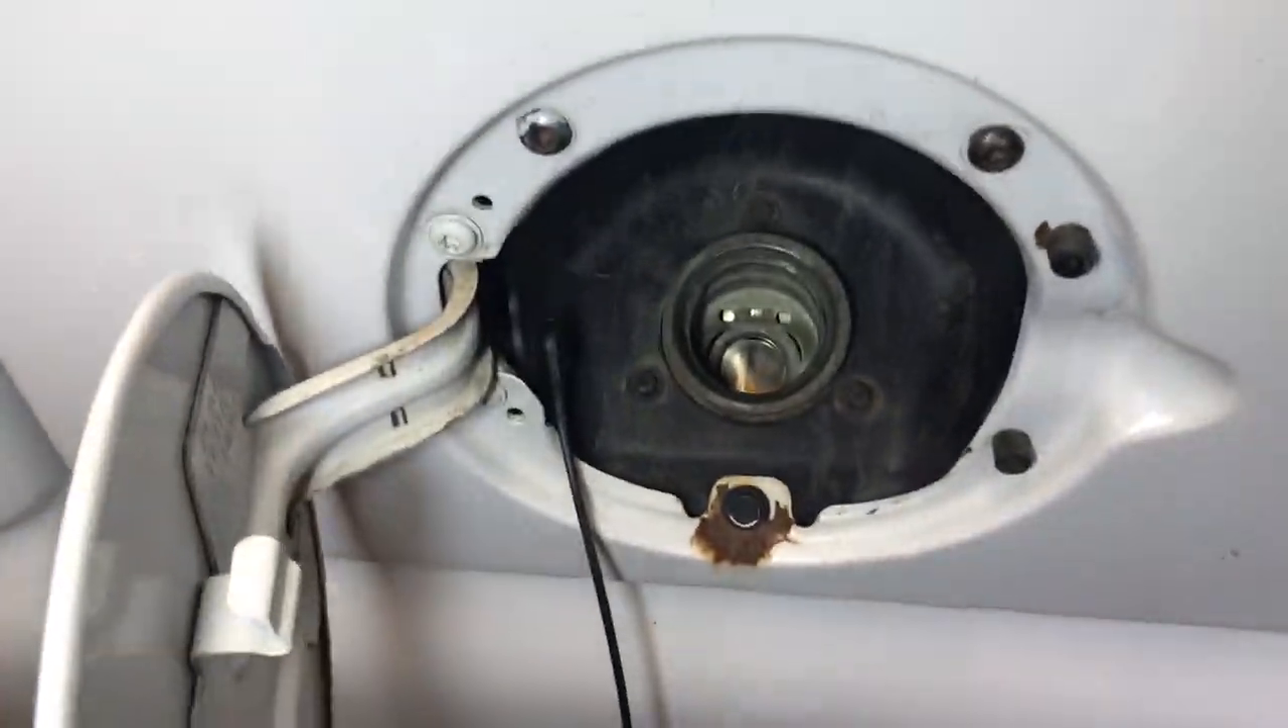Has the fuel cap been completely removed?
Yes.